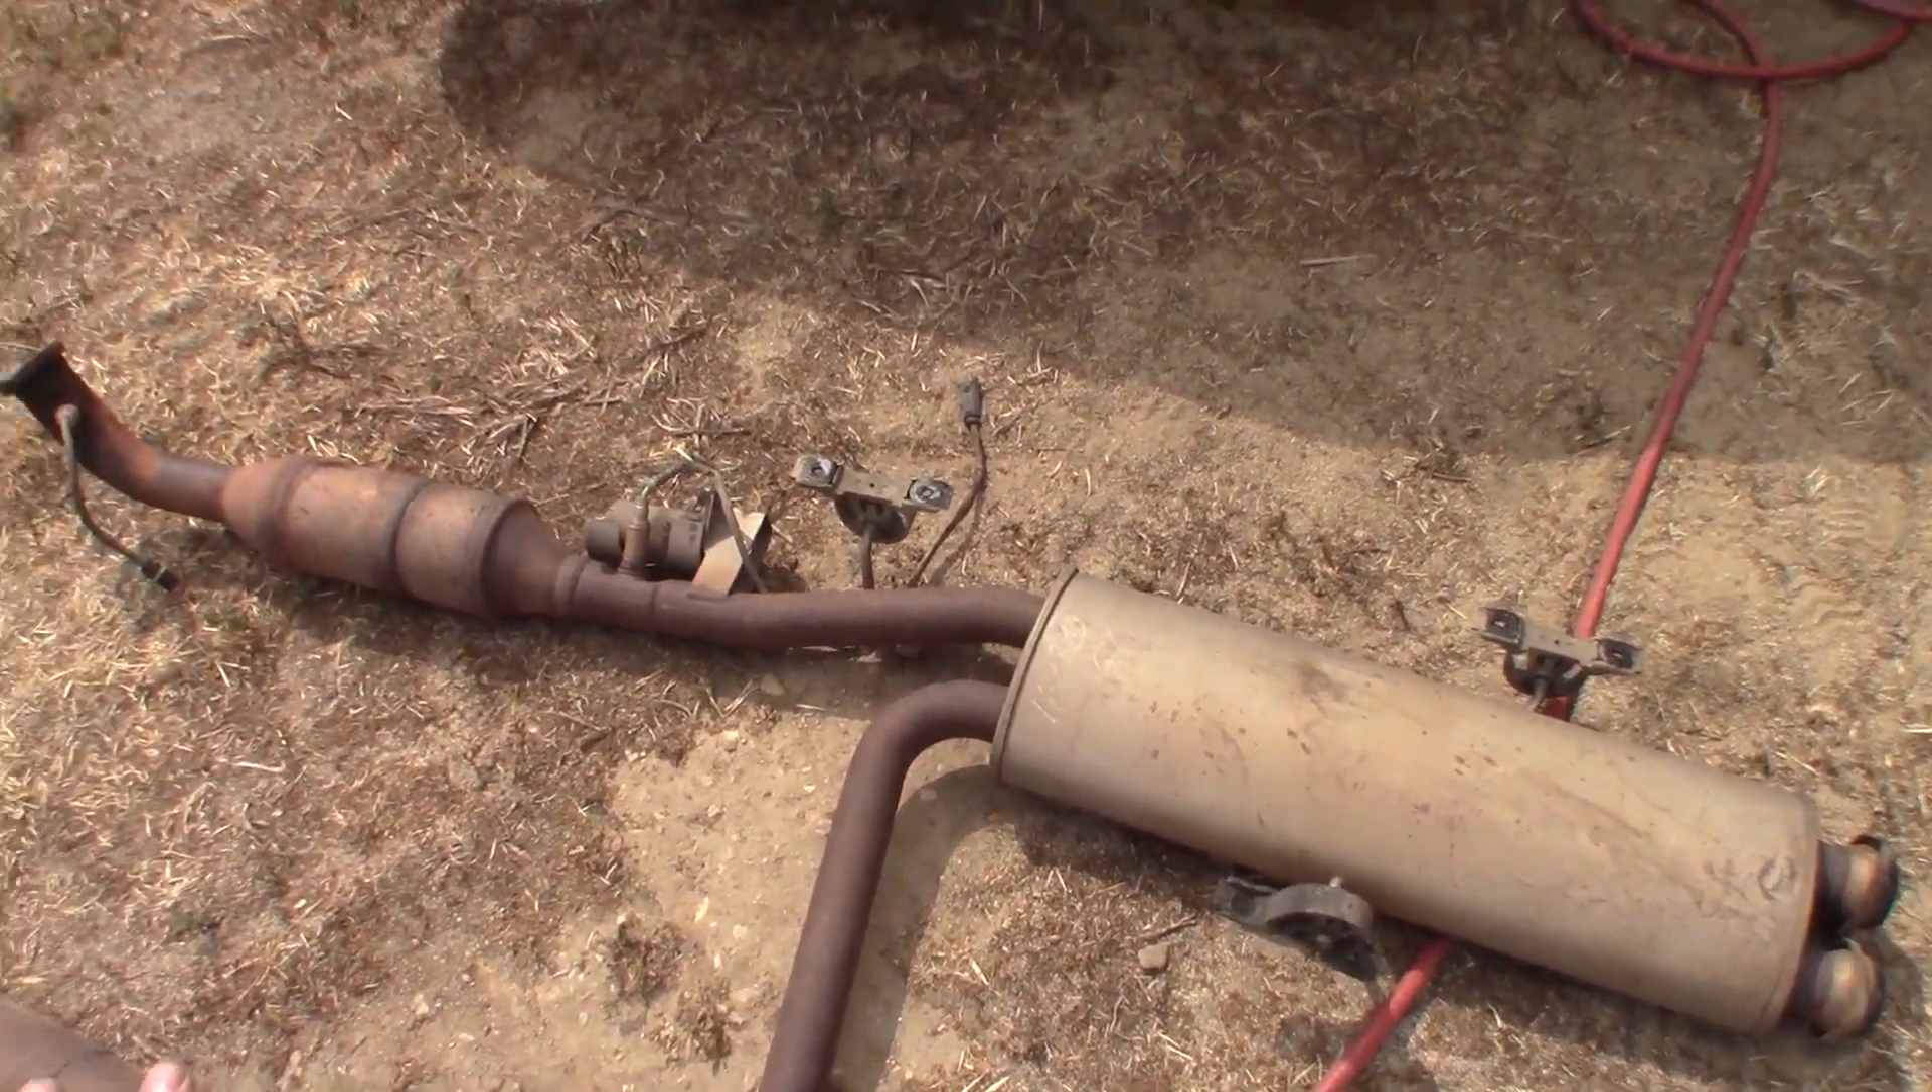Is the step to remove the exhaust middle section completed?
Yes.